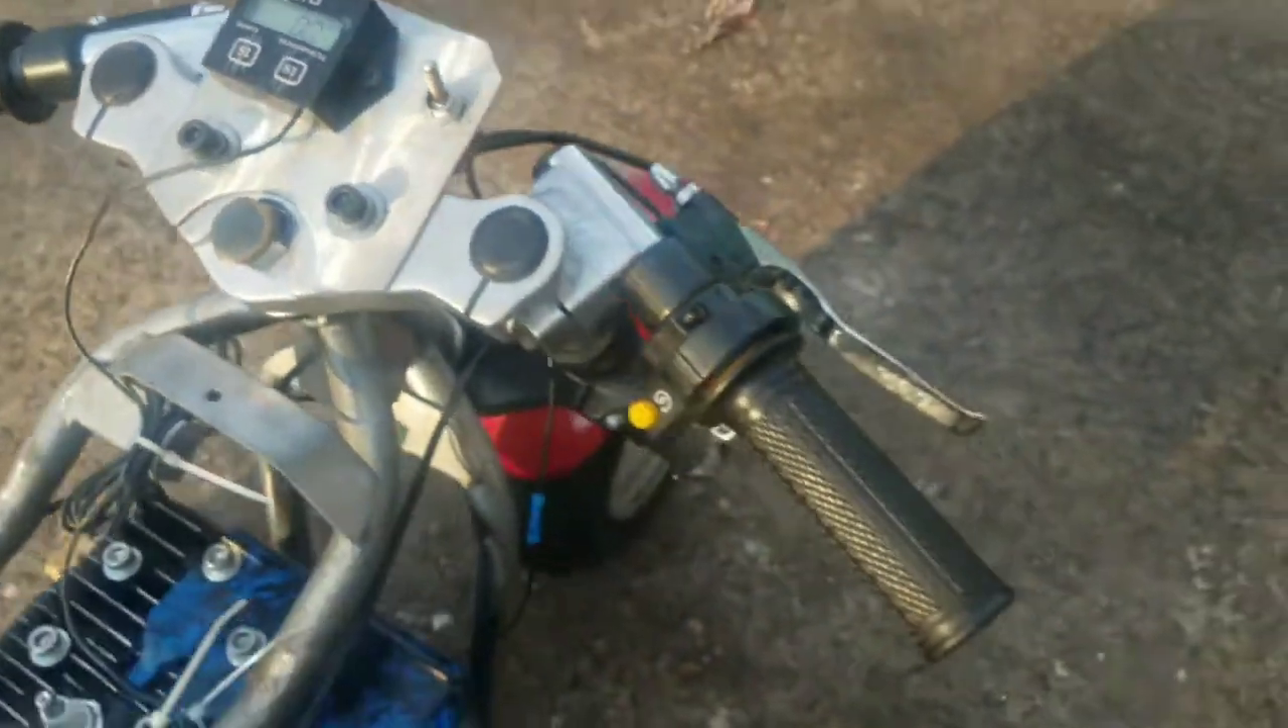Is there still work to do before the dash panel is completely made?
No.